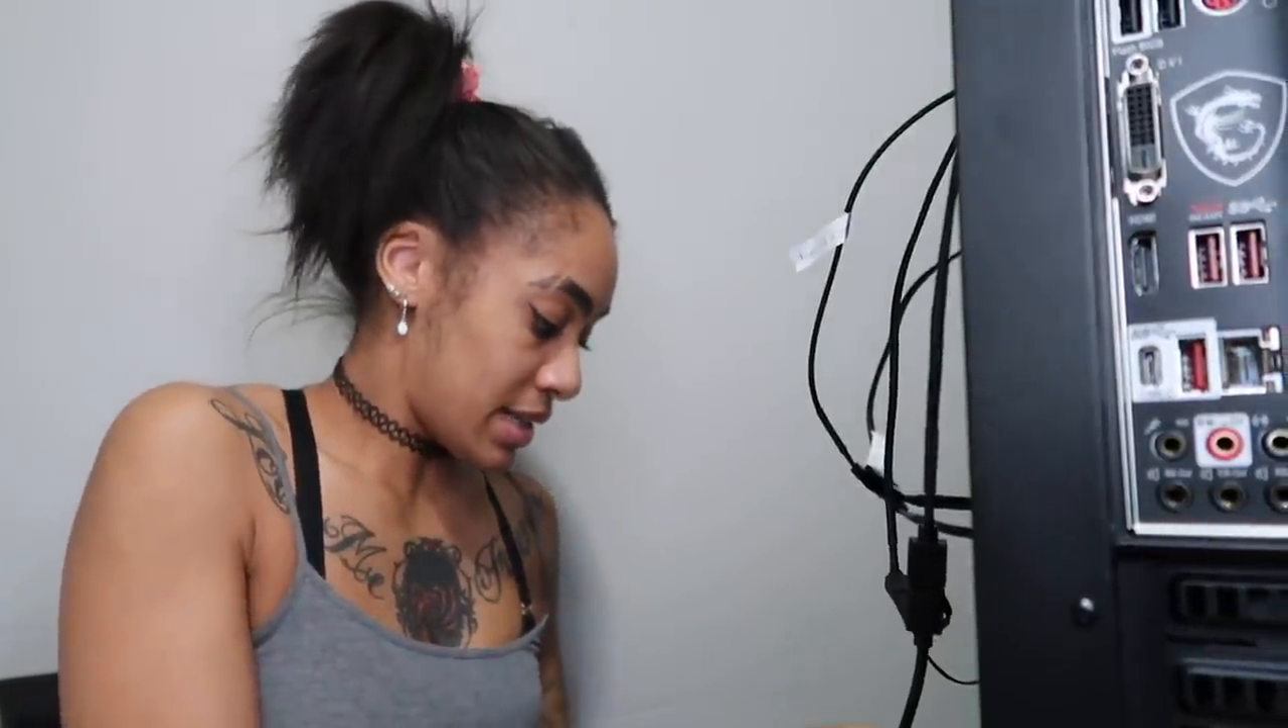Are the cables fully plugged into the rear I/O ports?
No.